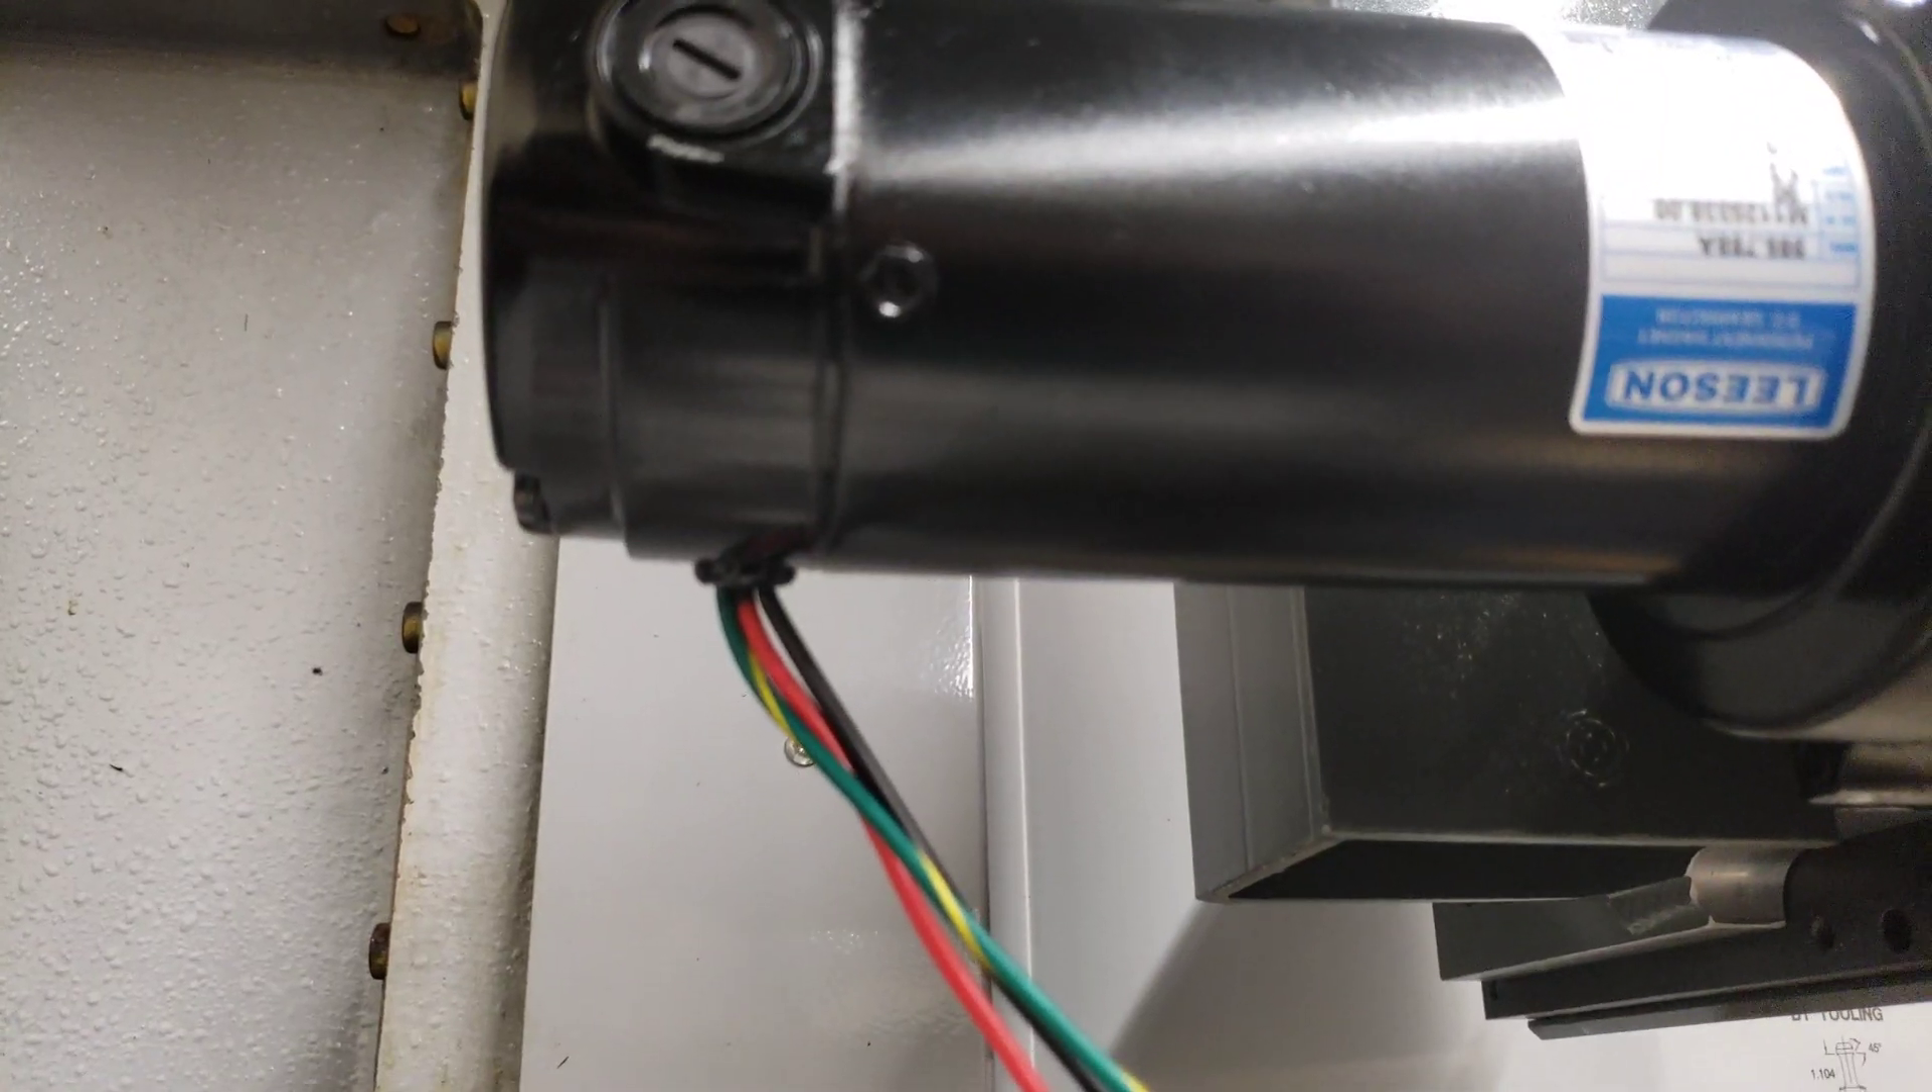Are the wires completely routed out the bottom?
Yes.